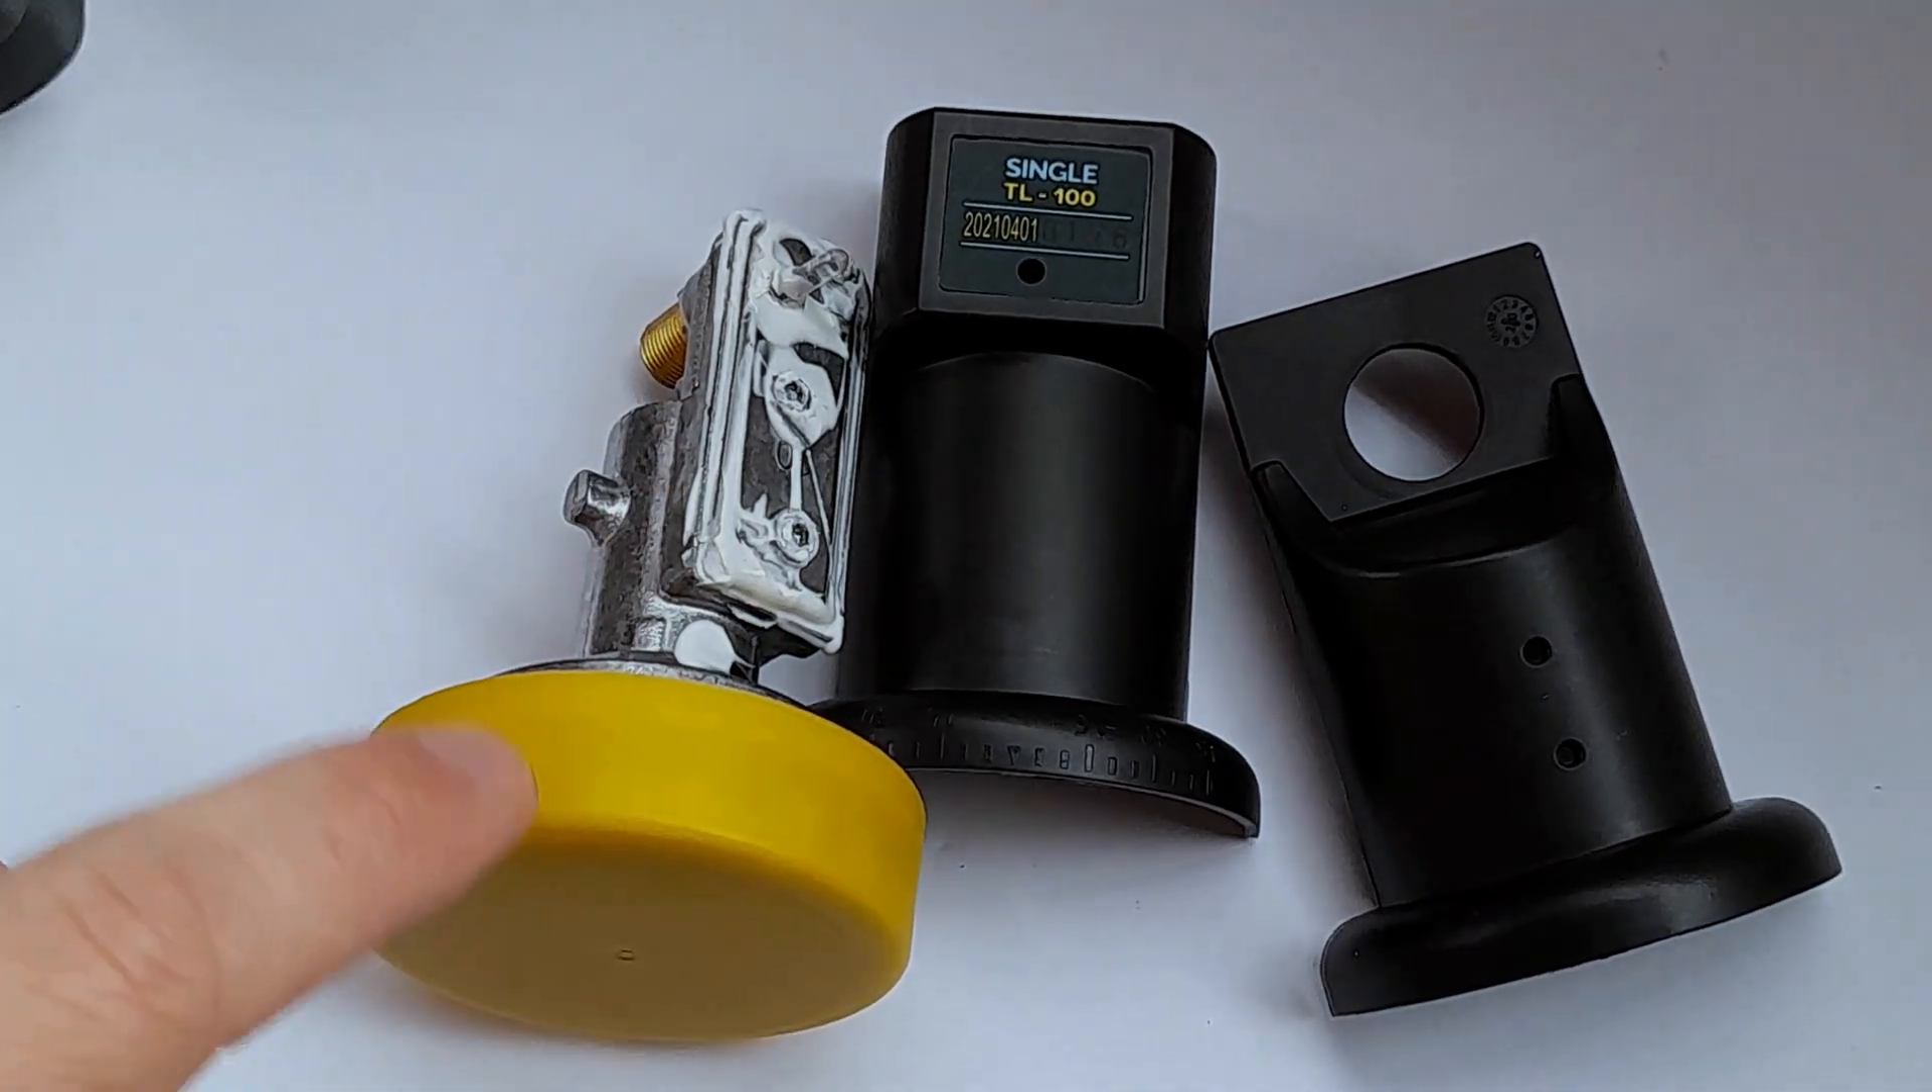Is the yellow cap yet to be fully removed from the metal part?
Yes.